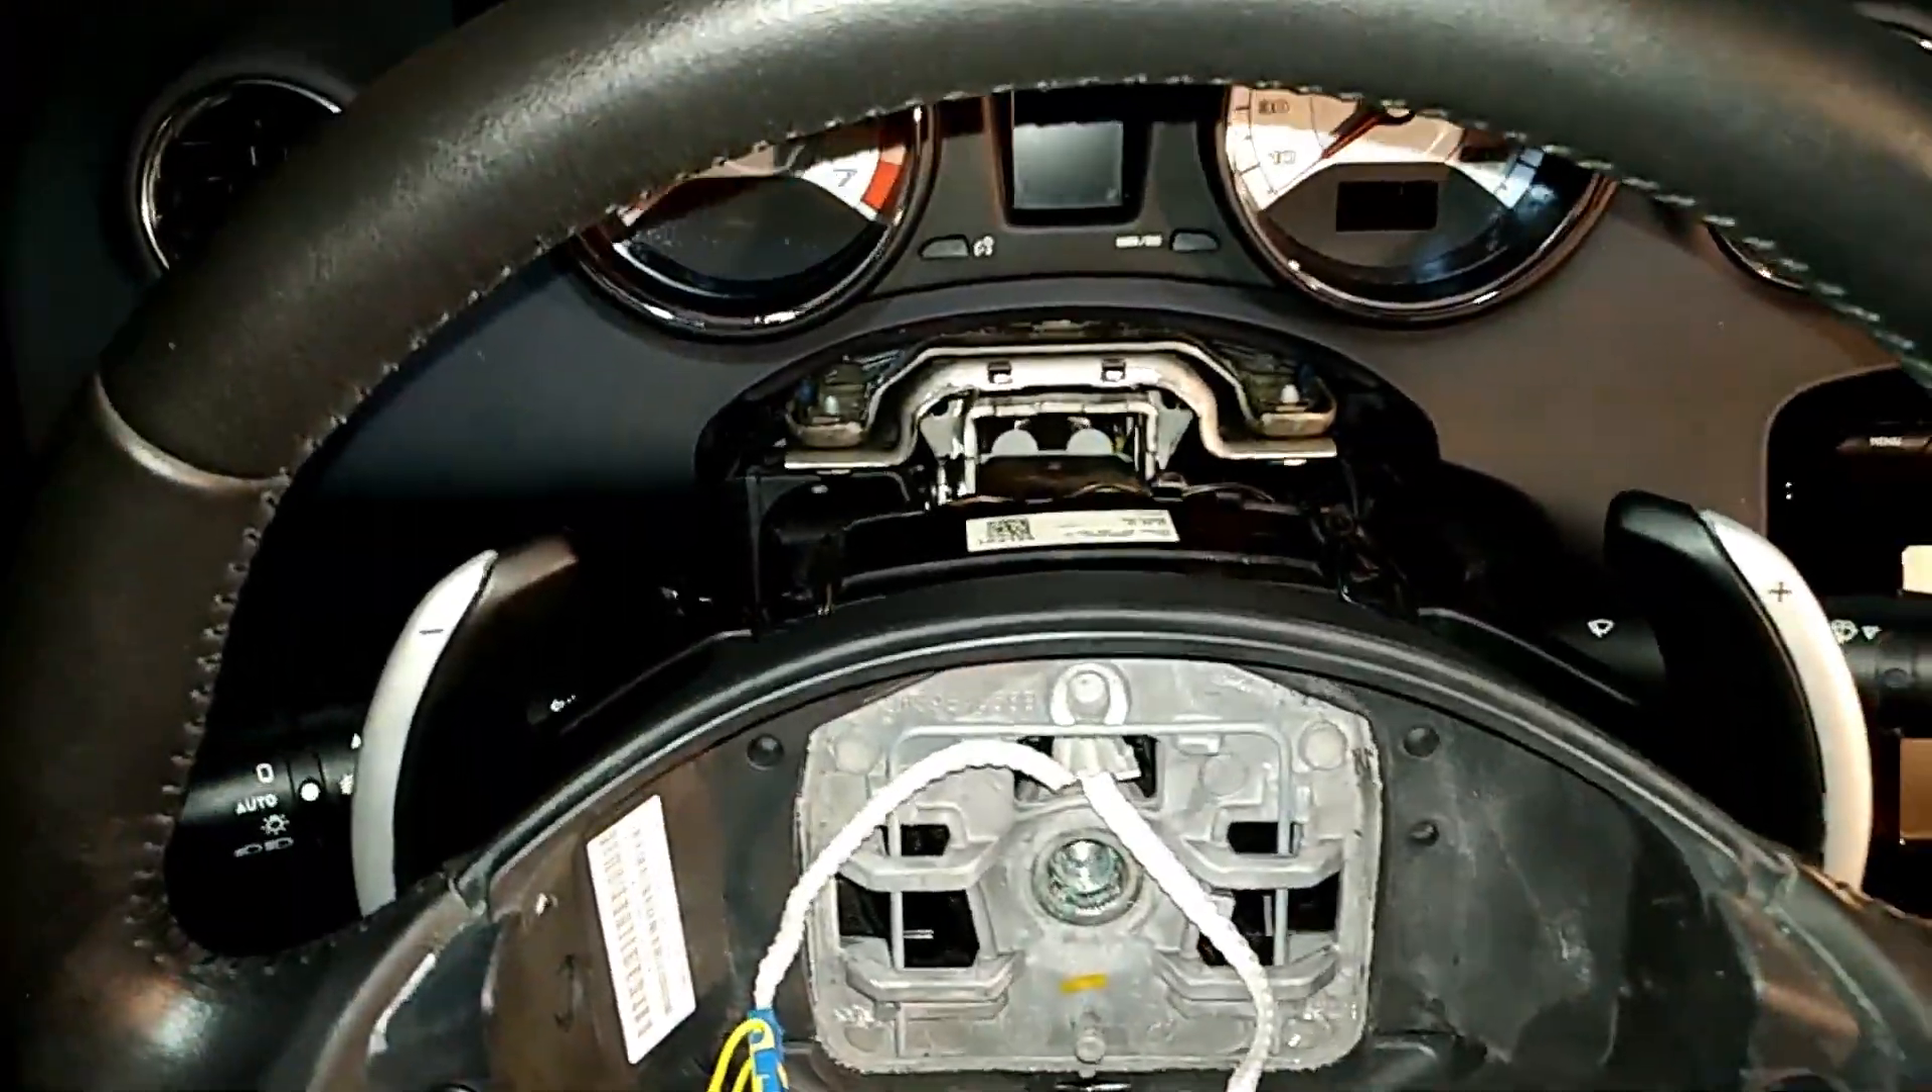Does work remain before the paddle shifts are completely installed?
No.